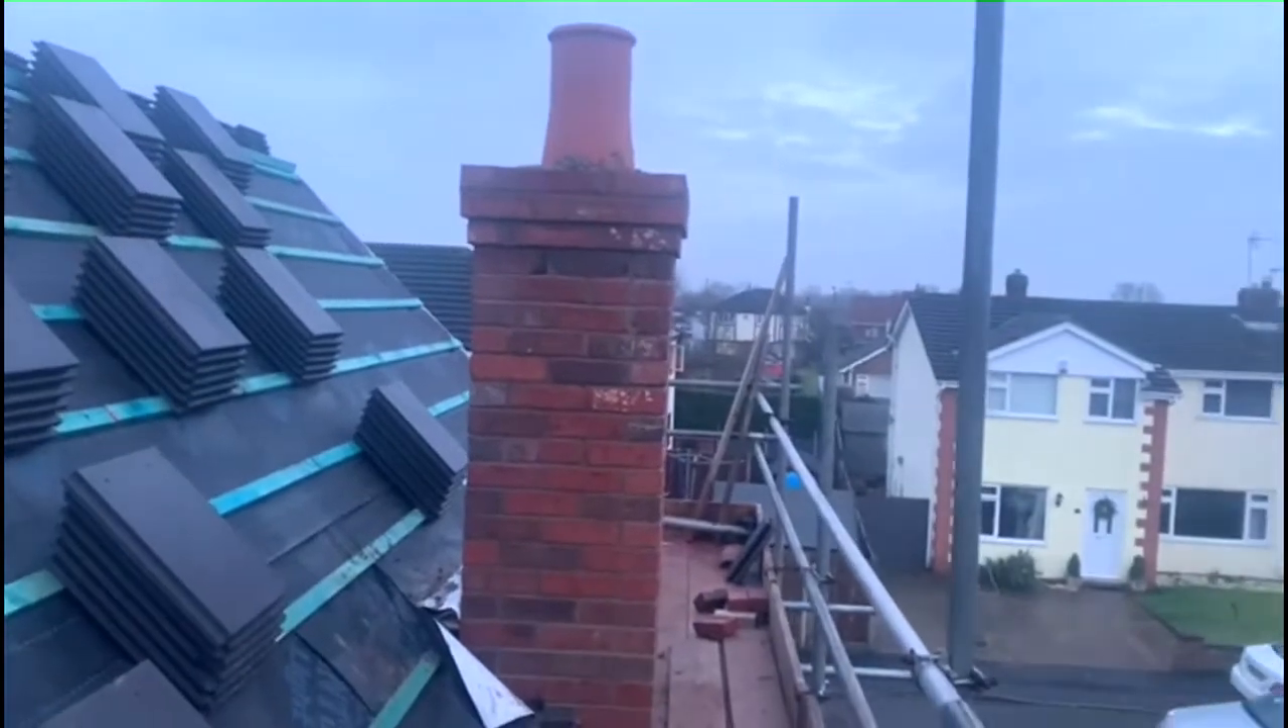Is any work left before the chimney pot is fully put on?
No.